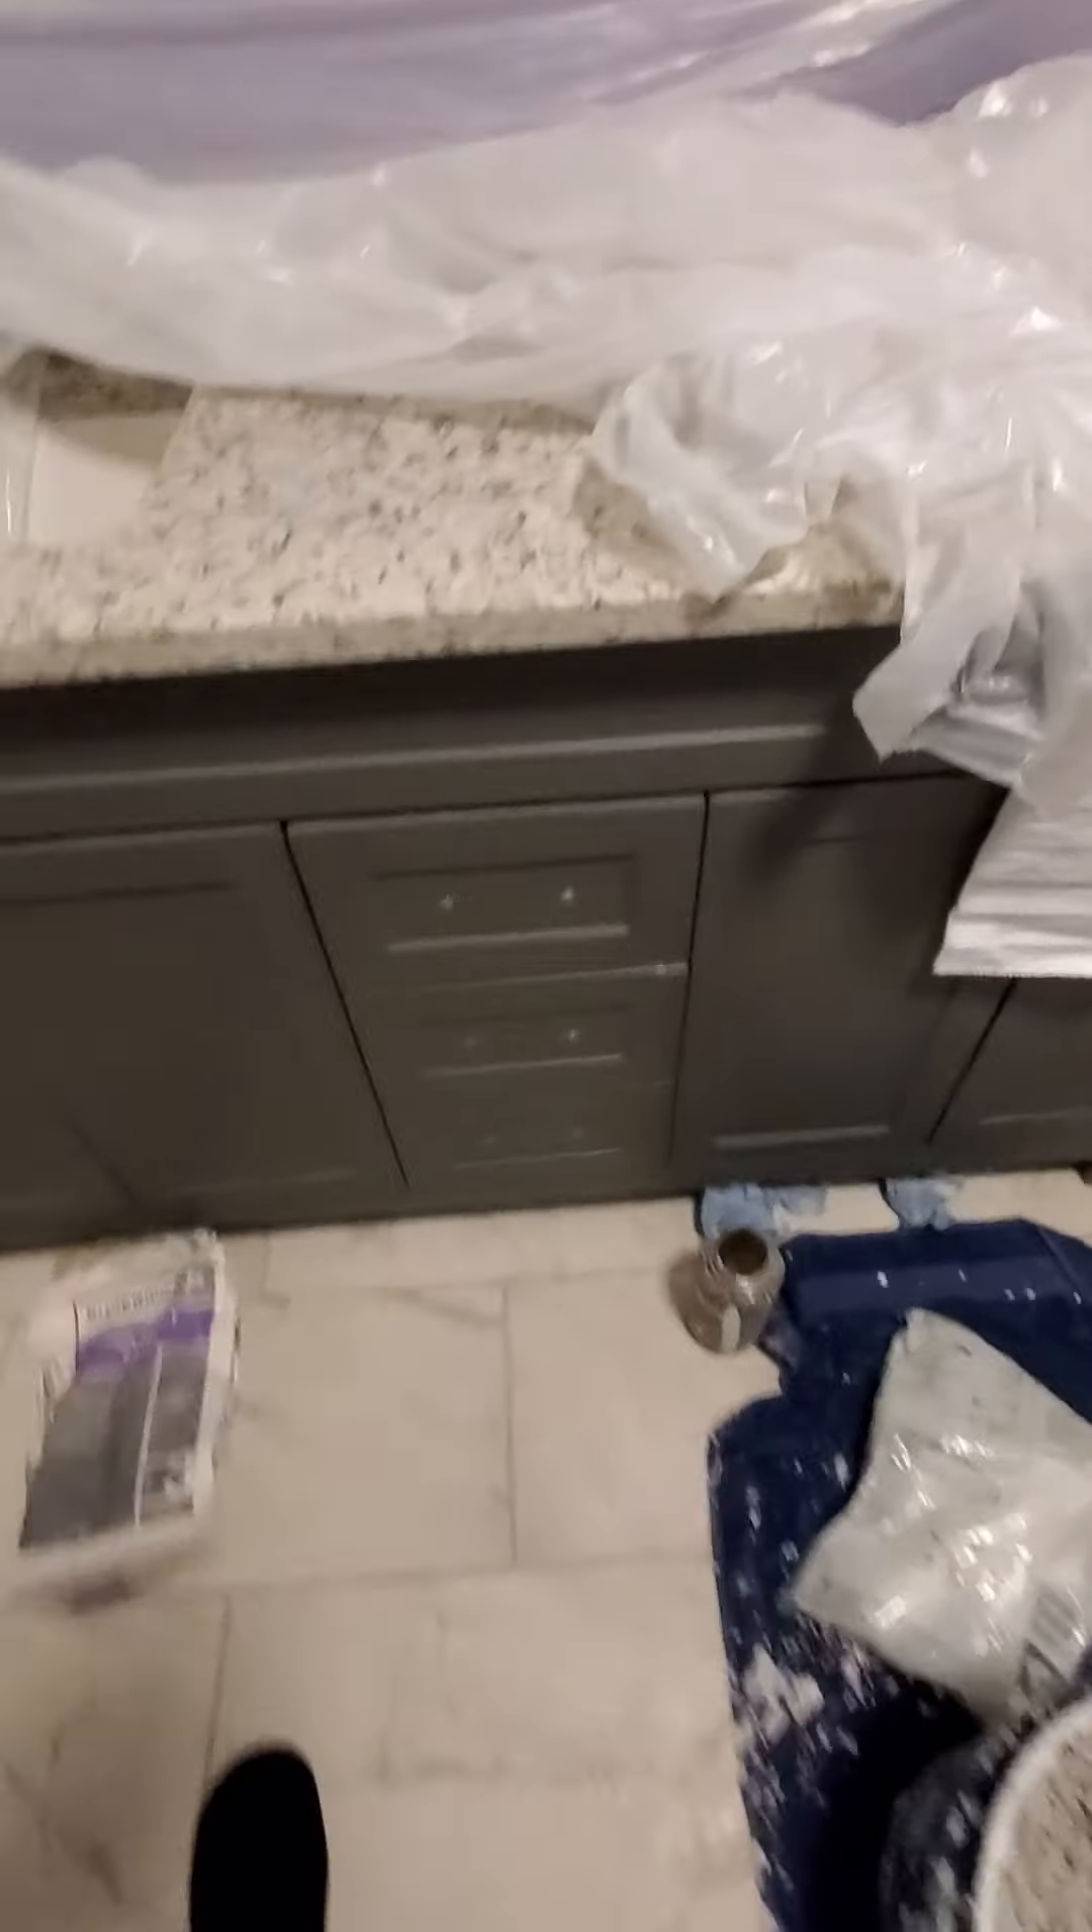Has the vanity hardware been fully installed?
No.